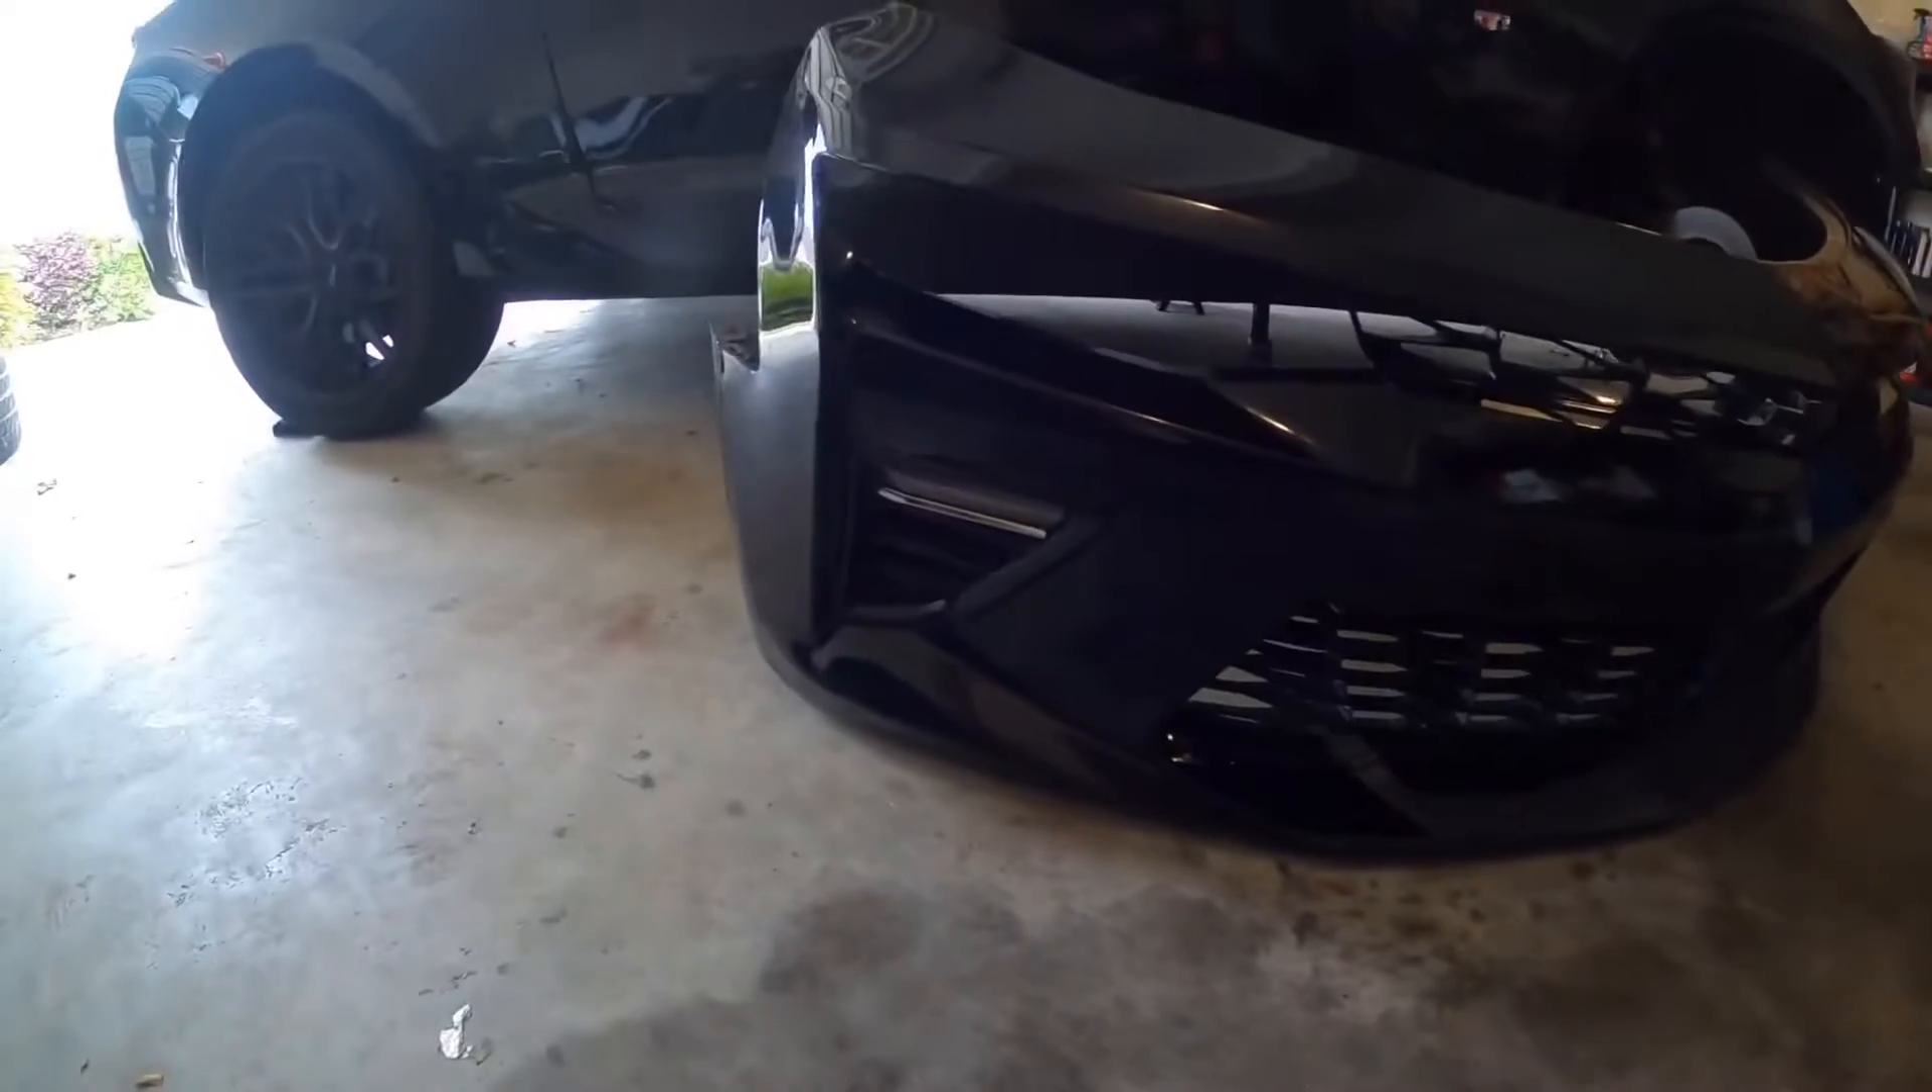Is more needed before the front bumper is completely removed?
No.